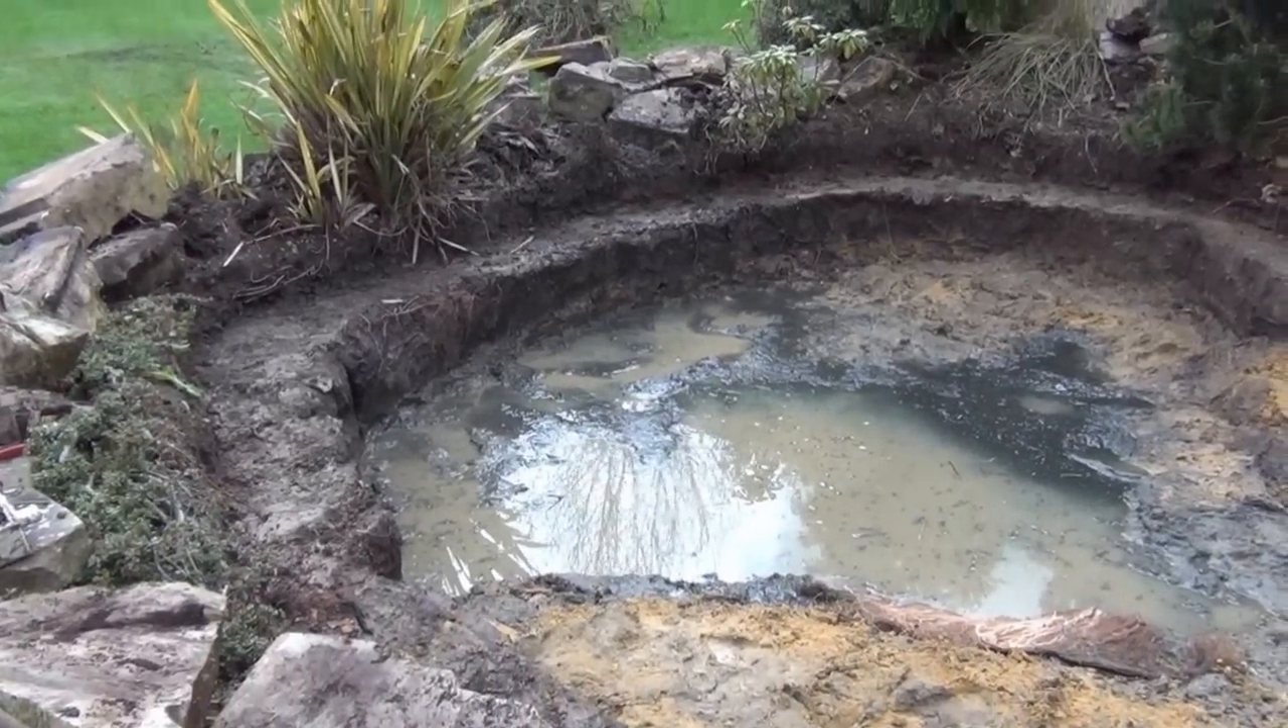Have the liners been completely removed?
Yes.